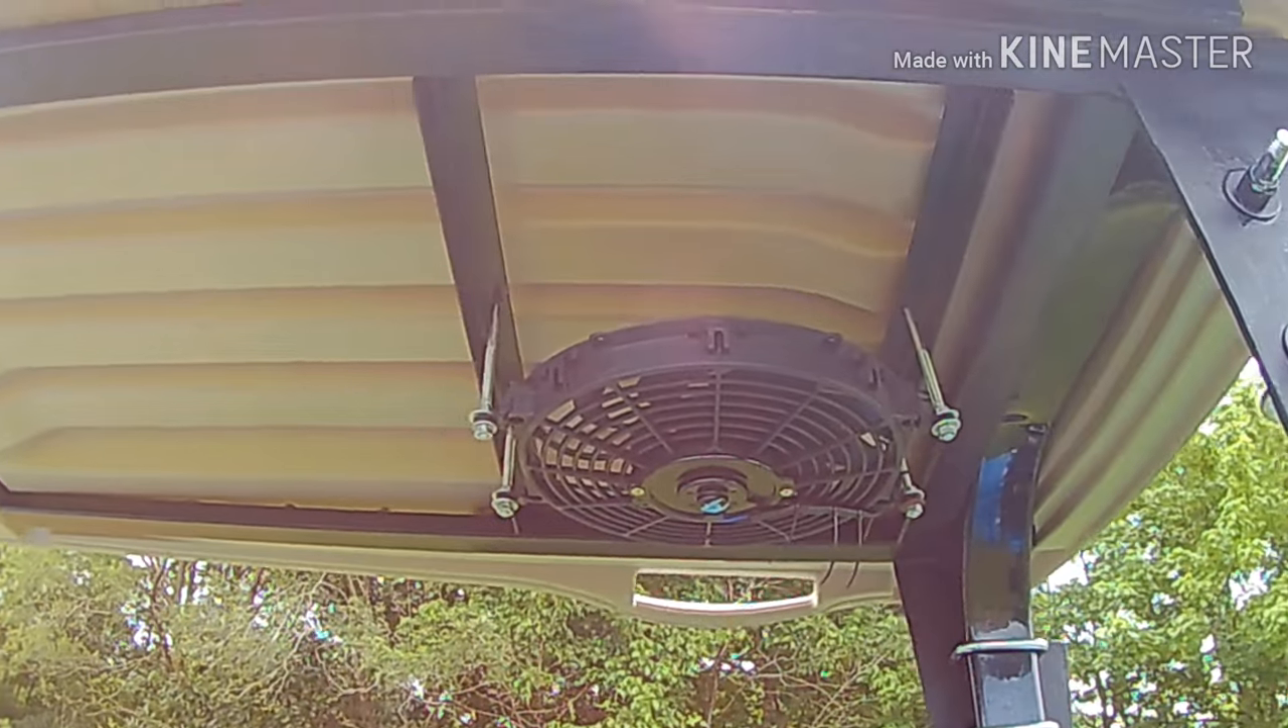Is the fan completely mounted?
Yes.